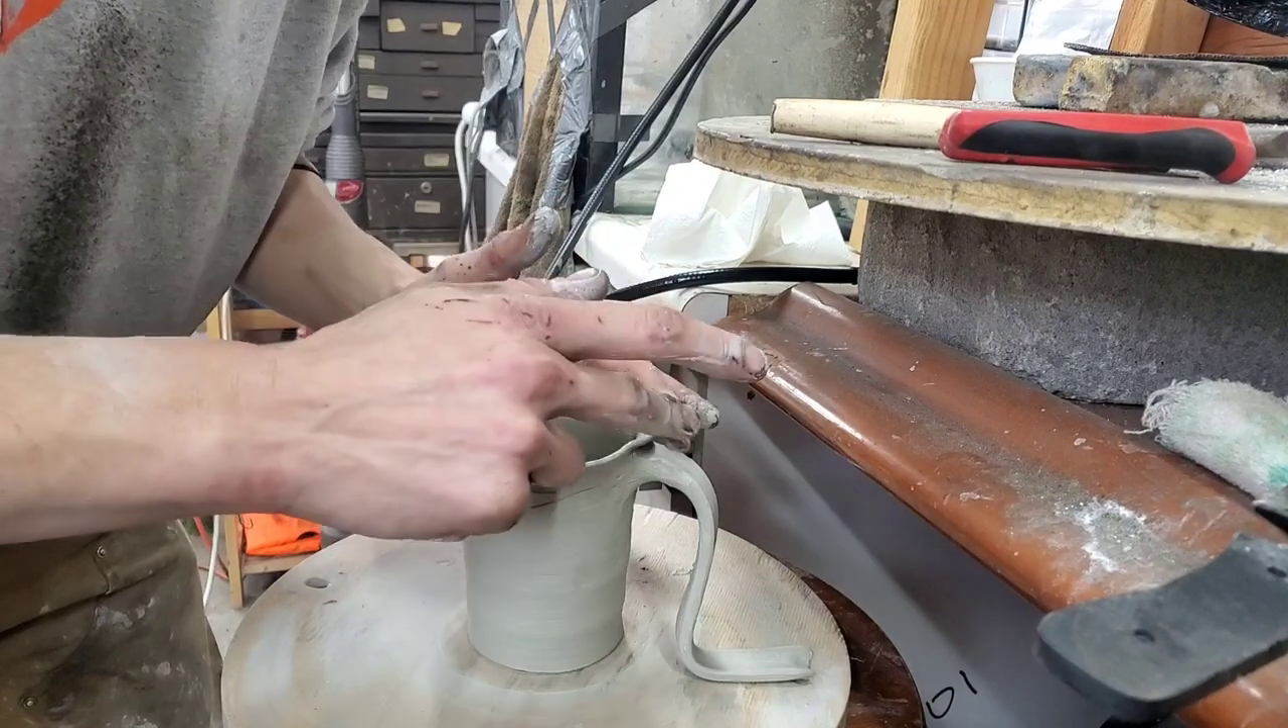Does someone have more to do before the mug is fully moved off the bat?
Yes.